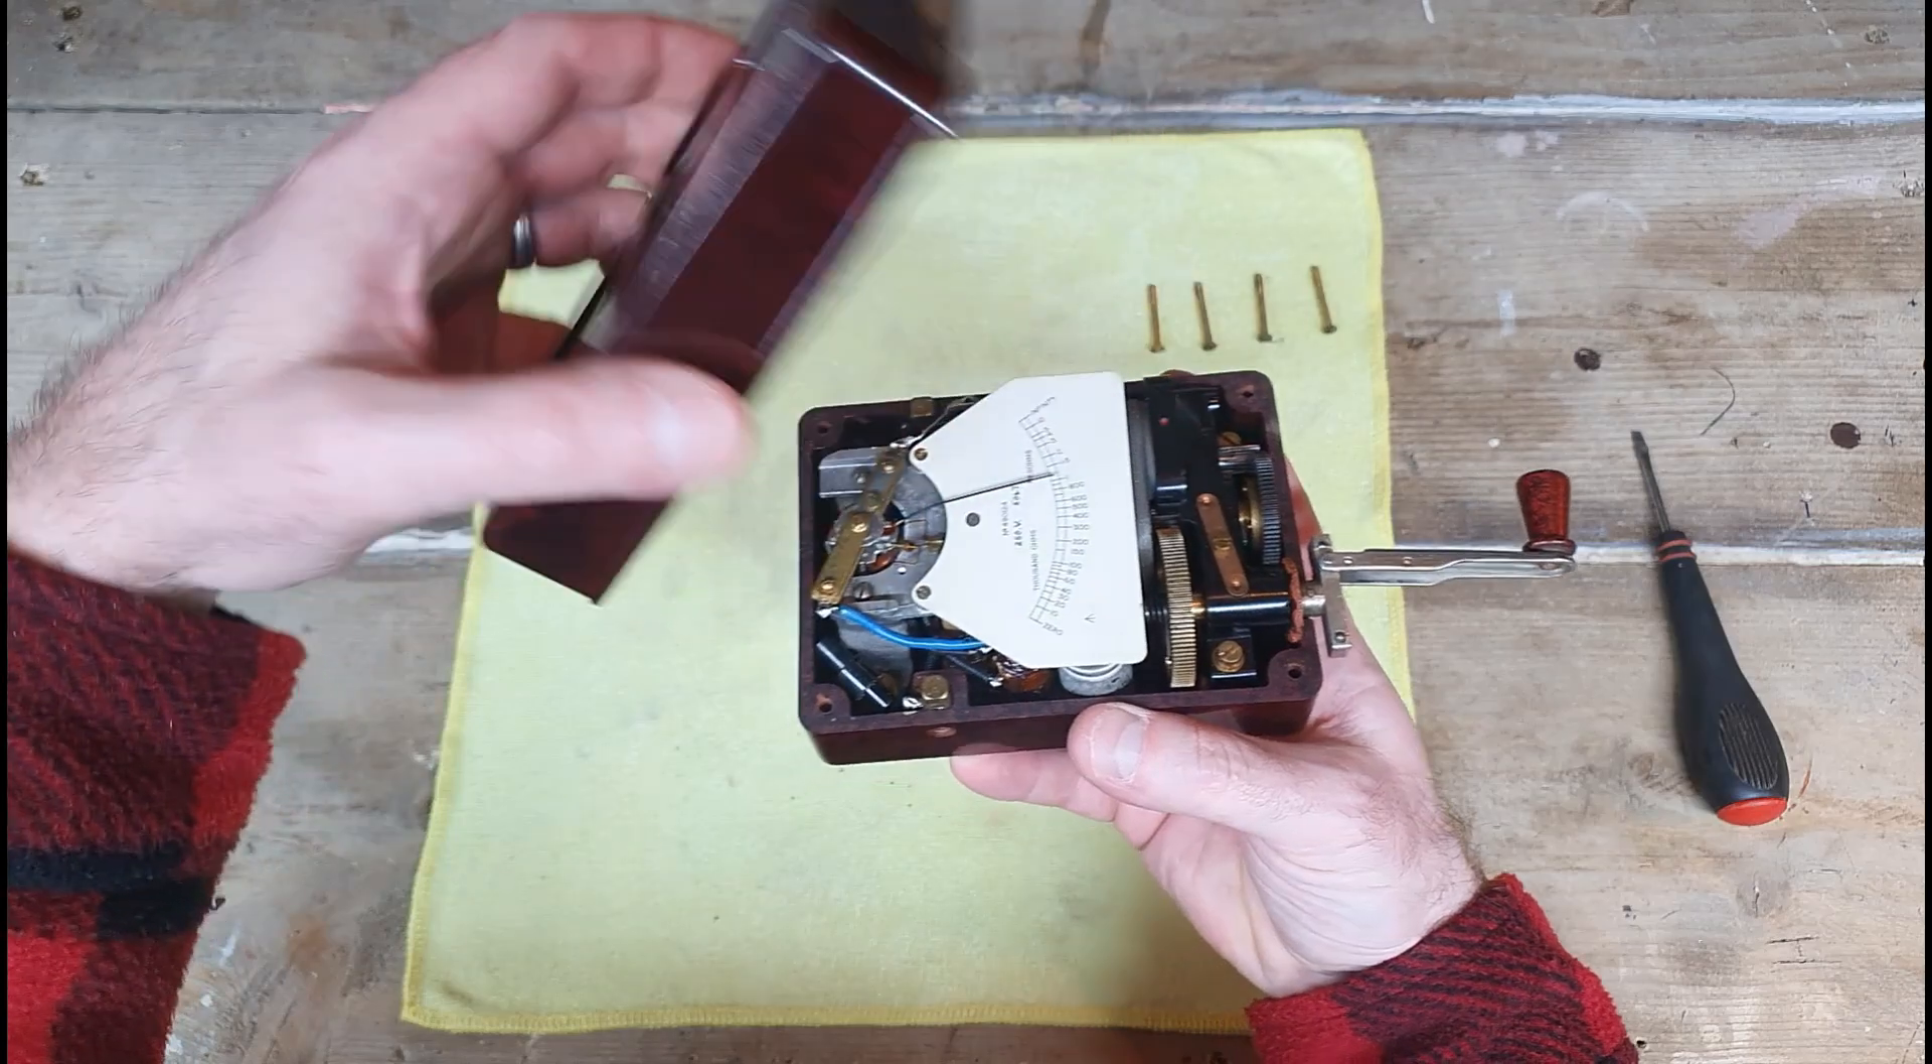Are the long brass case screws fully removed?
Yes.